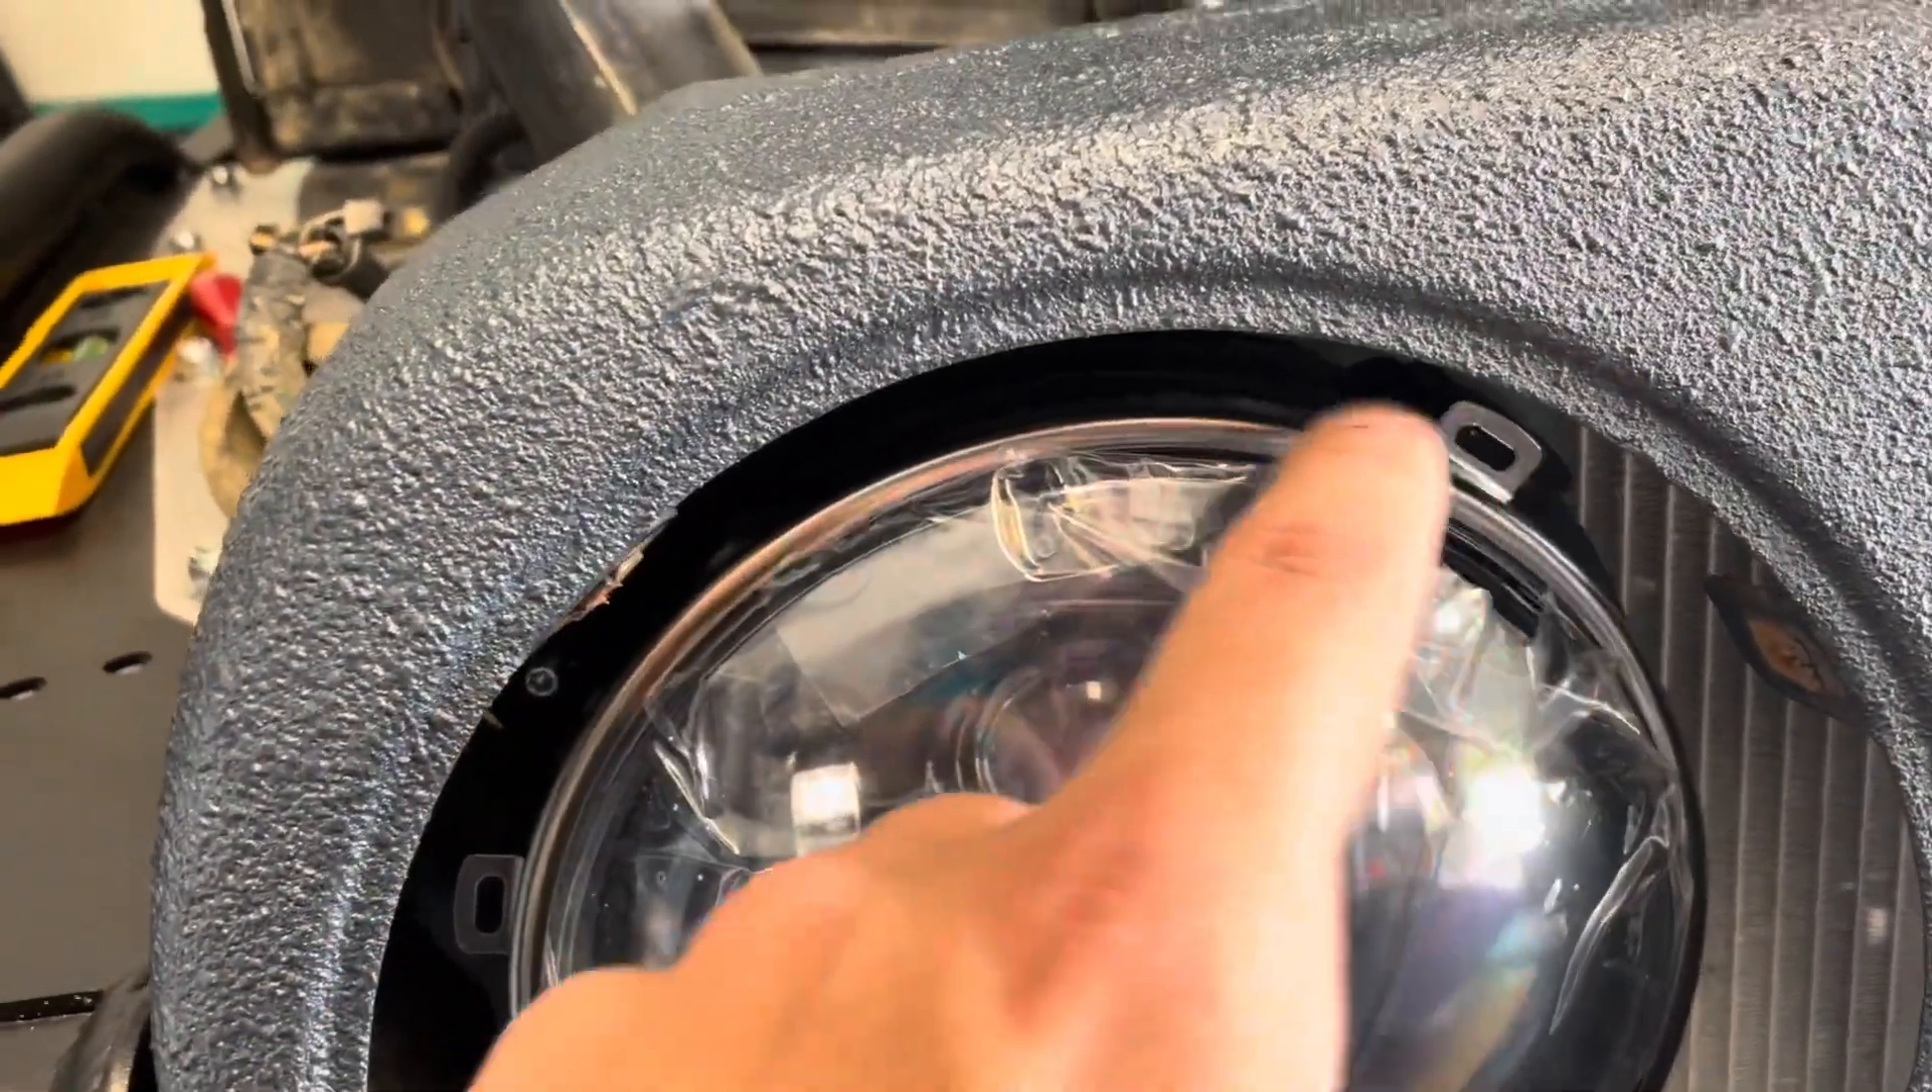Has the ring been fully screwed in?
No.